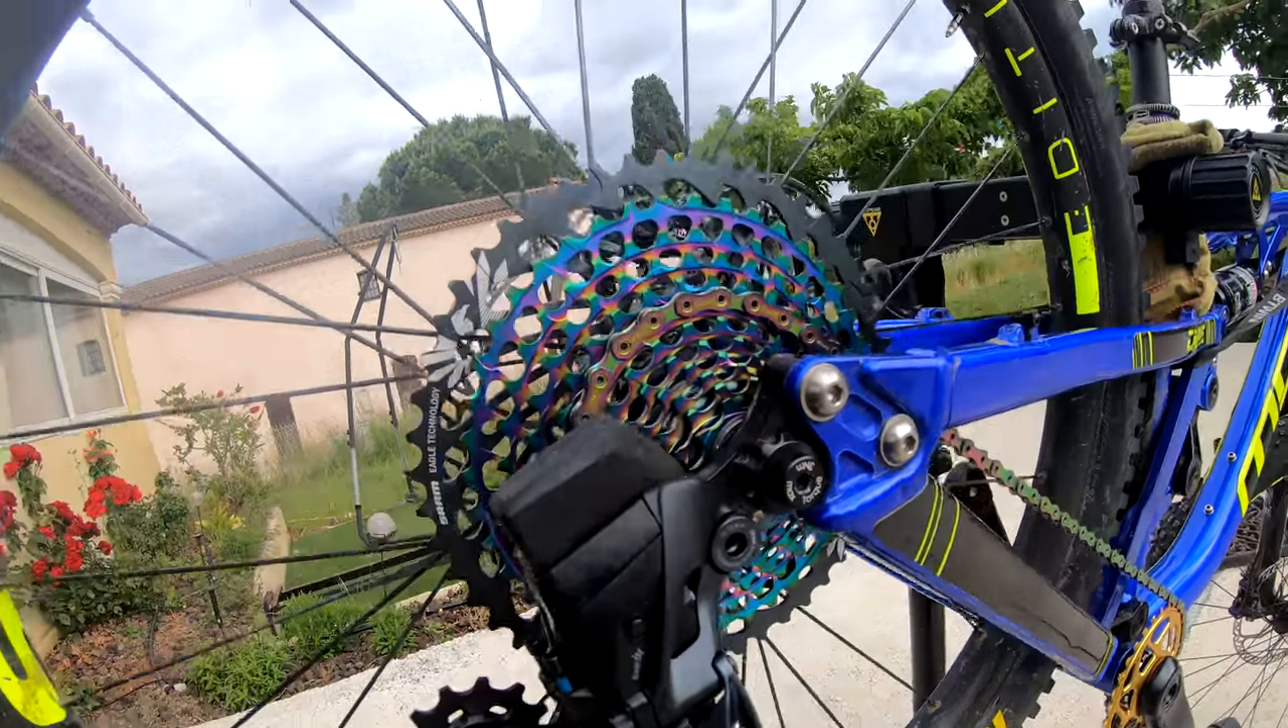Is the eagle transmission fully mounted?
Yes.